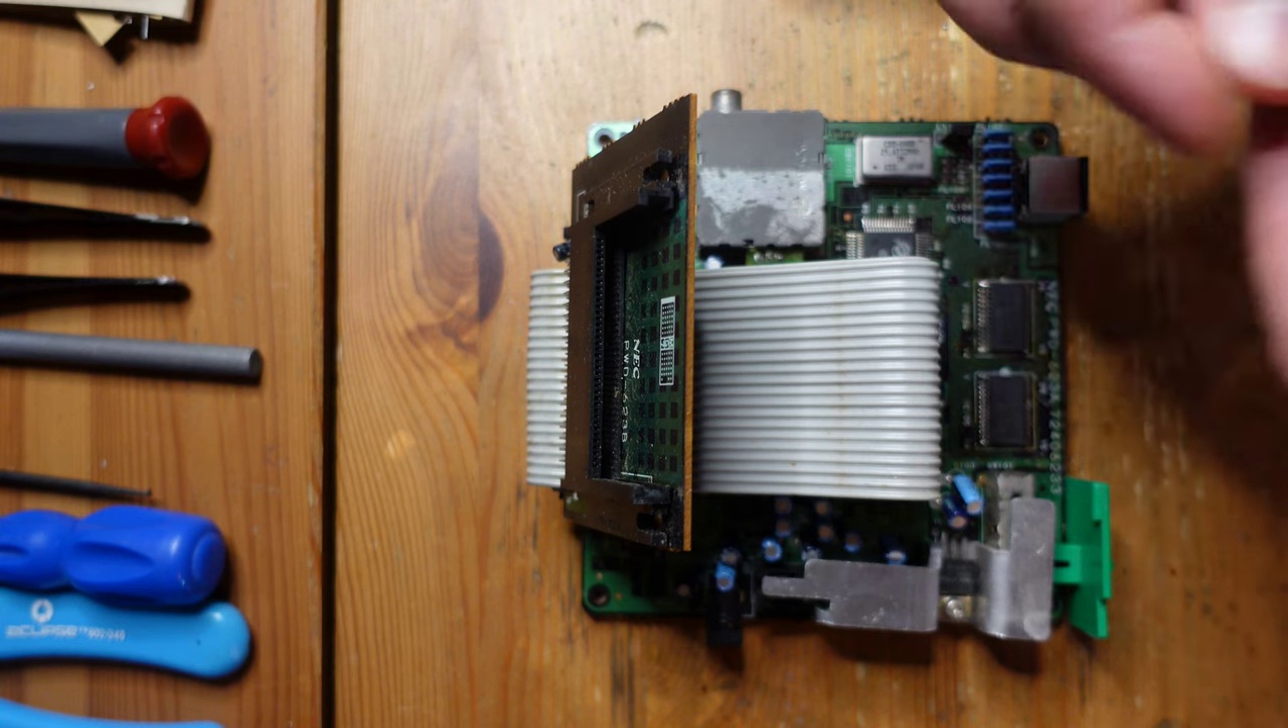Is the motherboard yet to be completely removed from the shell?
No.